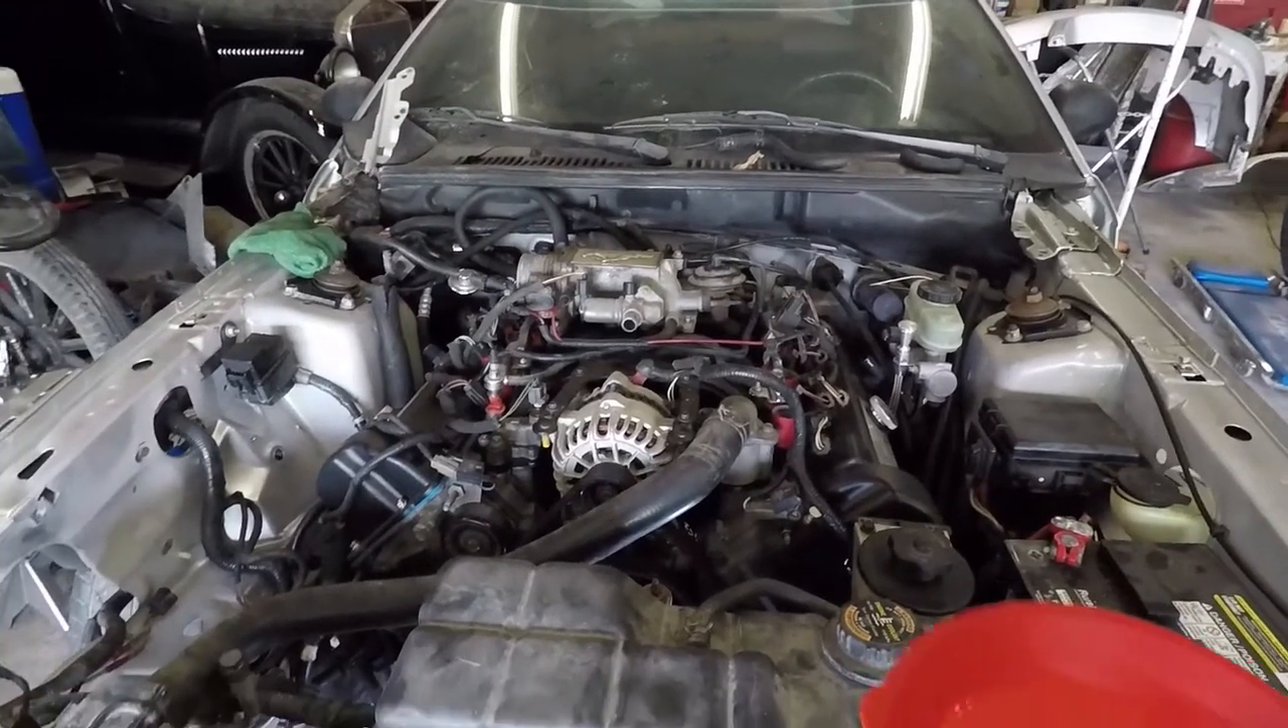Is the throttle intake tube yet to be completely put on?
Yes.